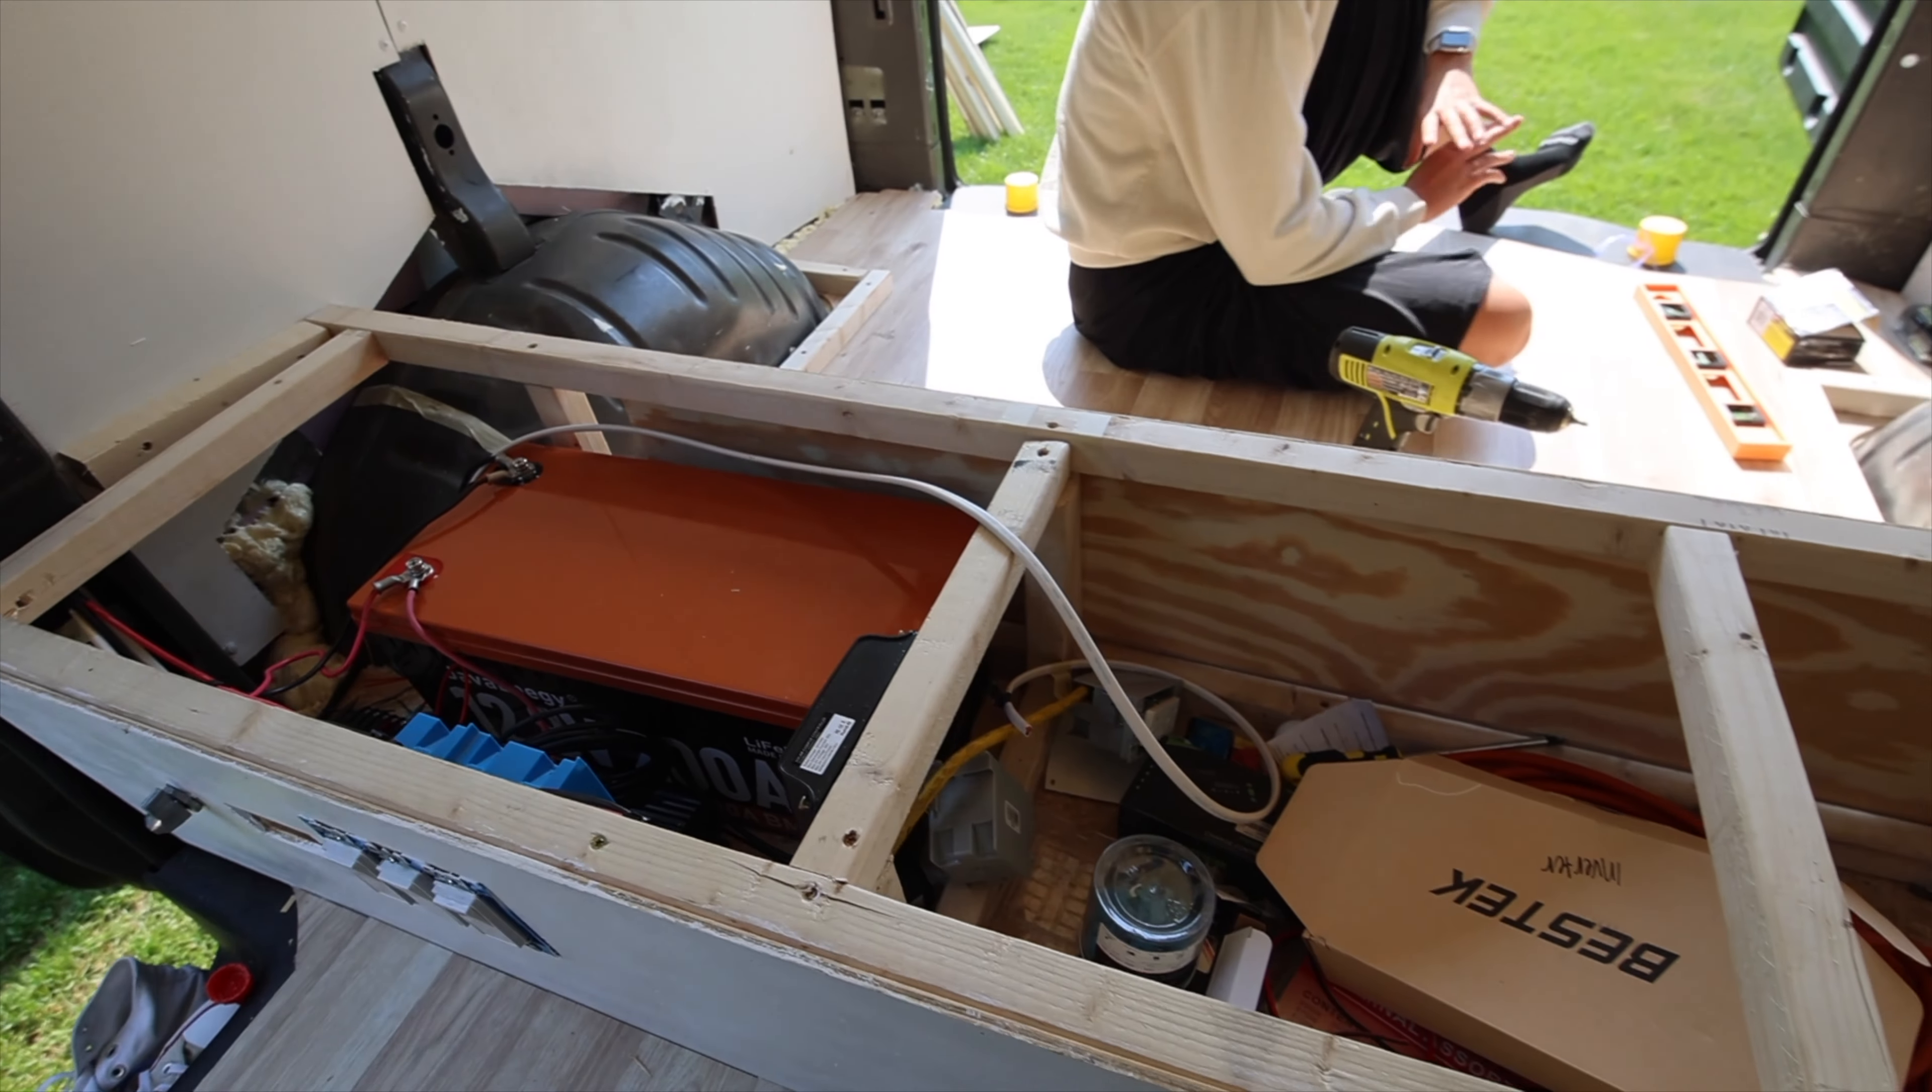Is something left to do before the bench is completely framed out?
No.